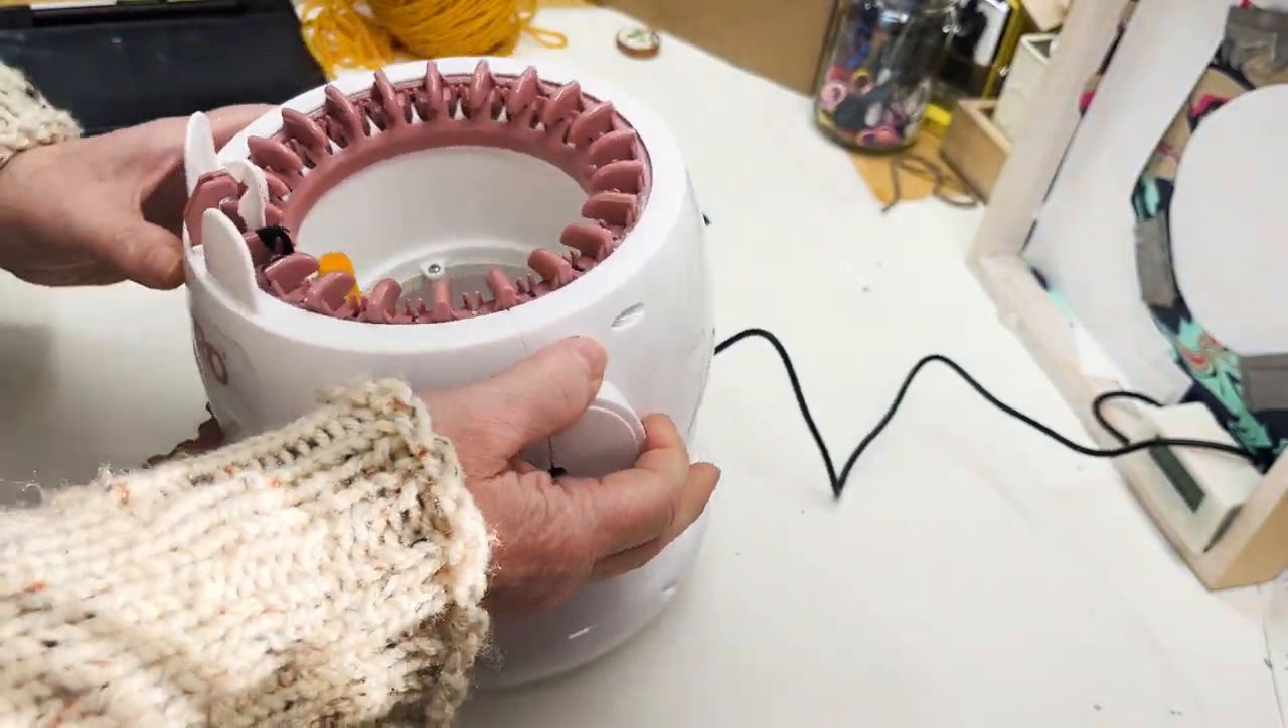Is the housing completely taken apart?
No.